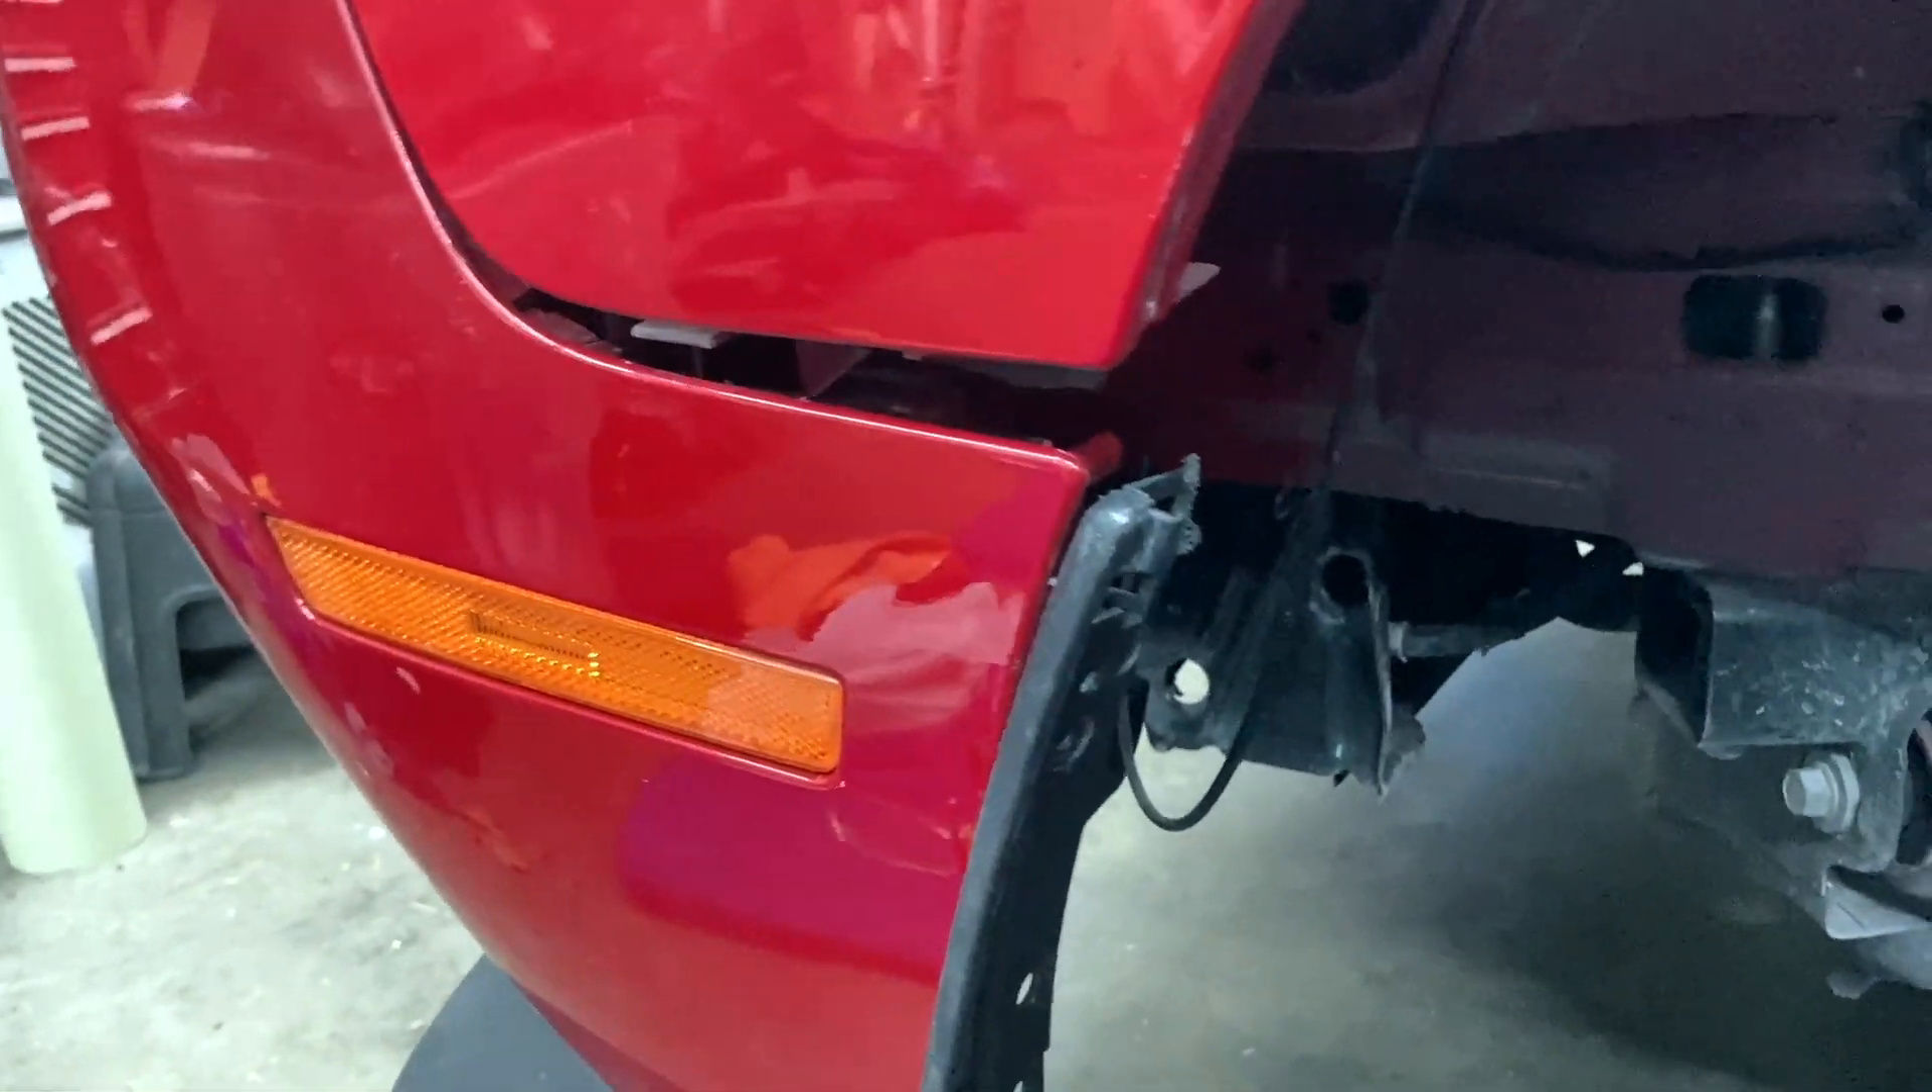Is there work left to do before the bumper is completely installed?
Yes.